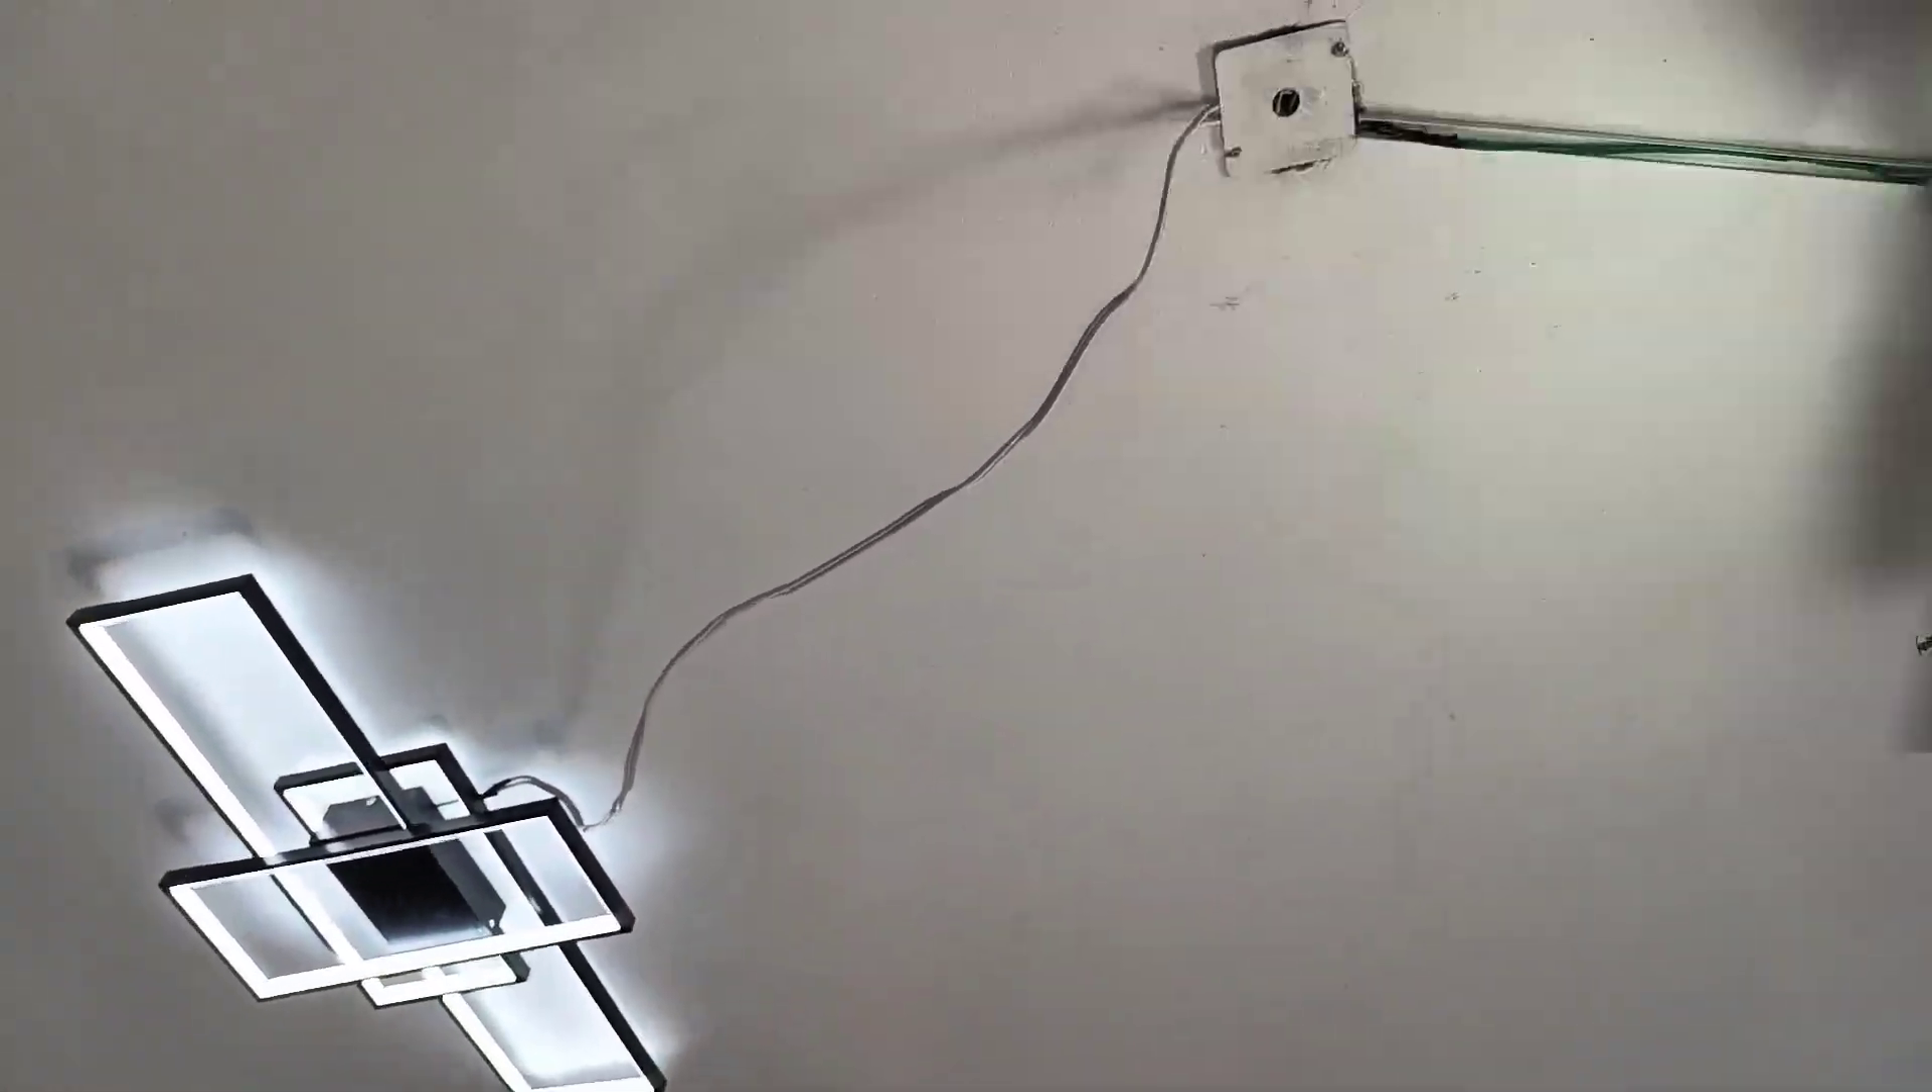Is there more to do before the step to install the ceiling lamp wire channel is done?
Yes.